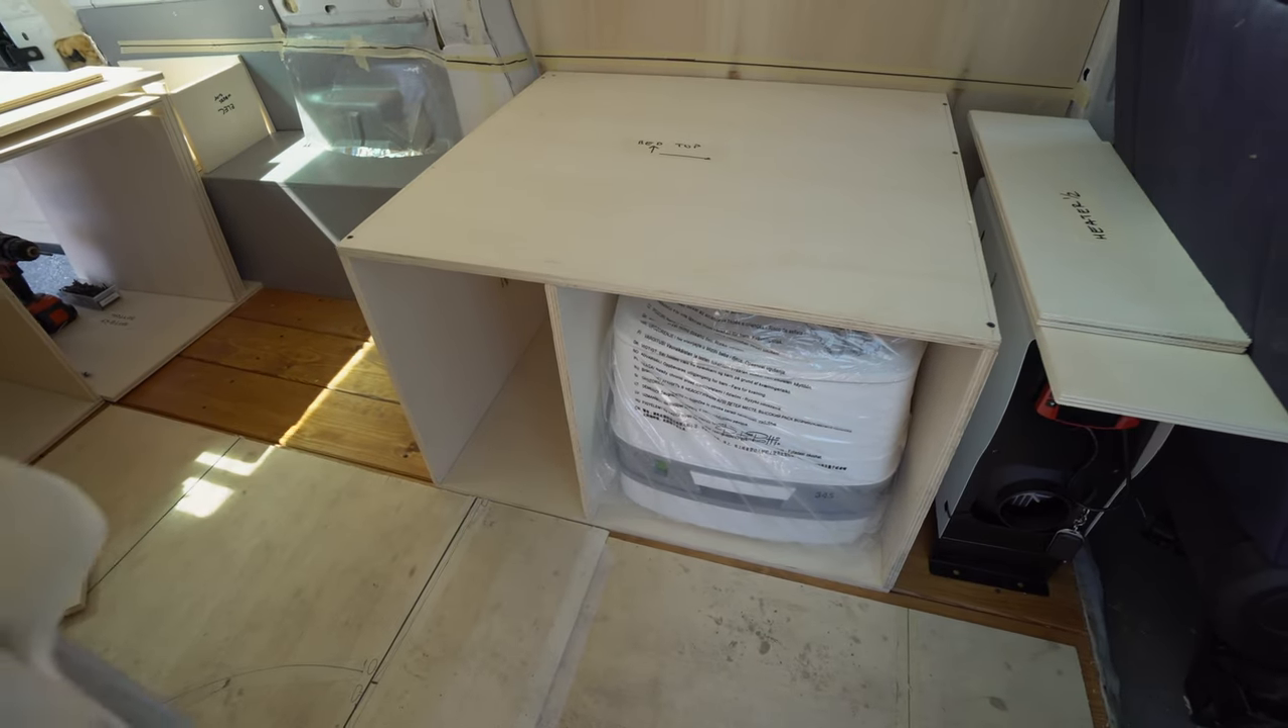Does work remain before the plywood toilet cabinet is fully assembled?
No.